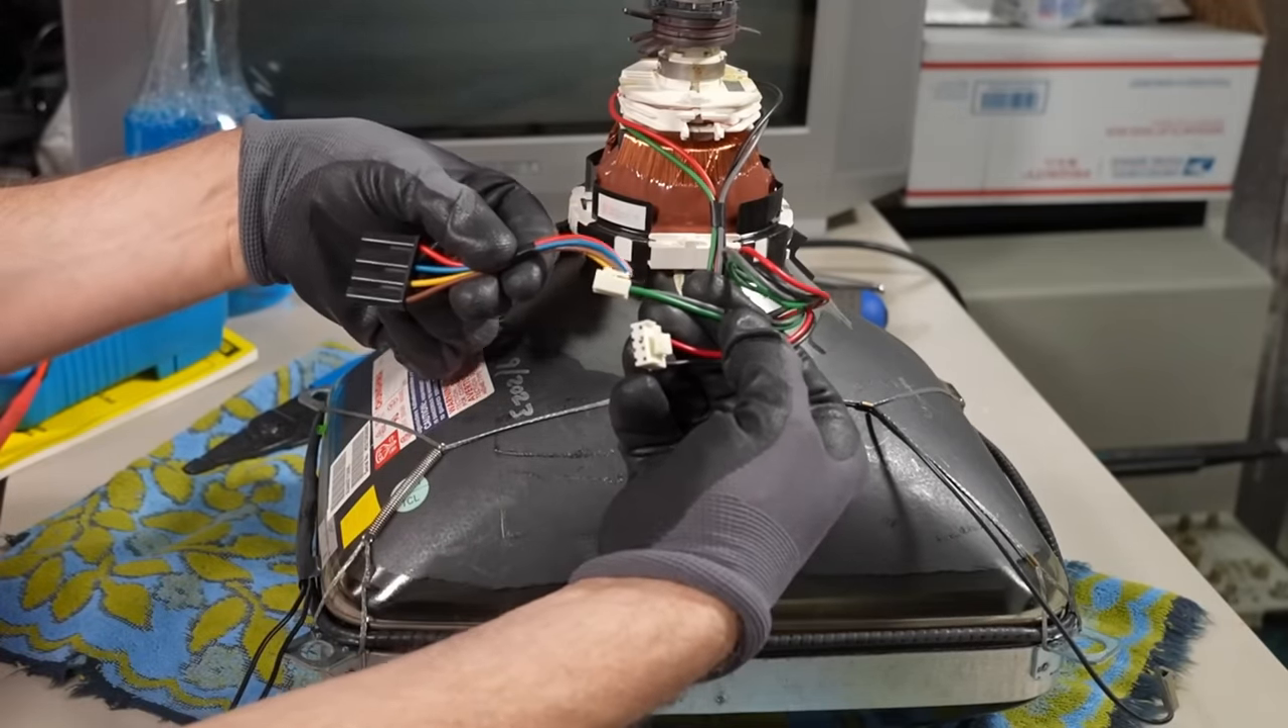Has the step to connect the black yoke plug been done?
No.